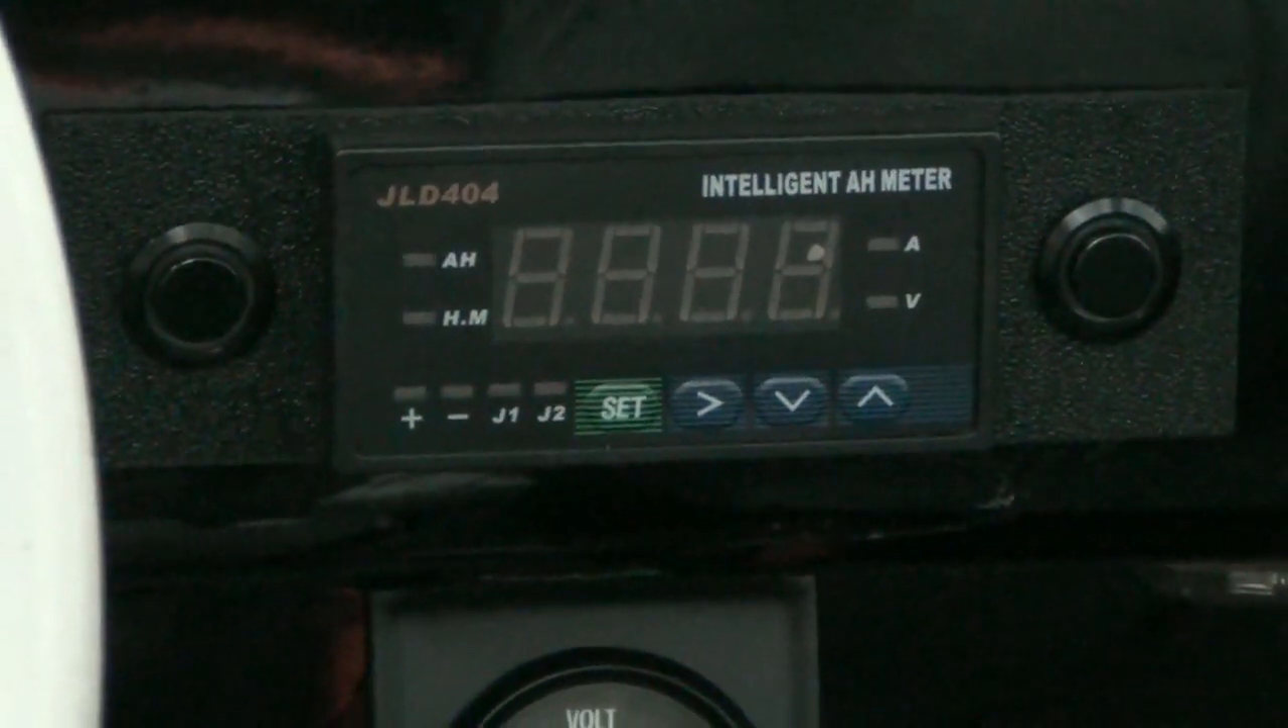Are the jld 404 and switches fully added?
Yes.